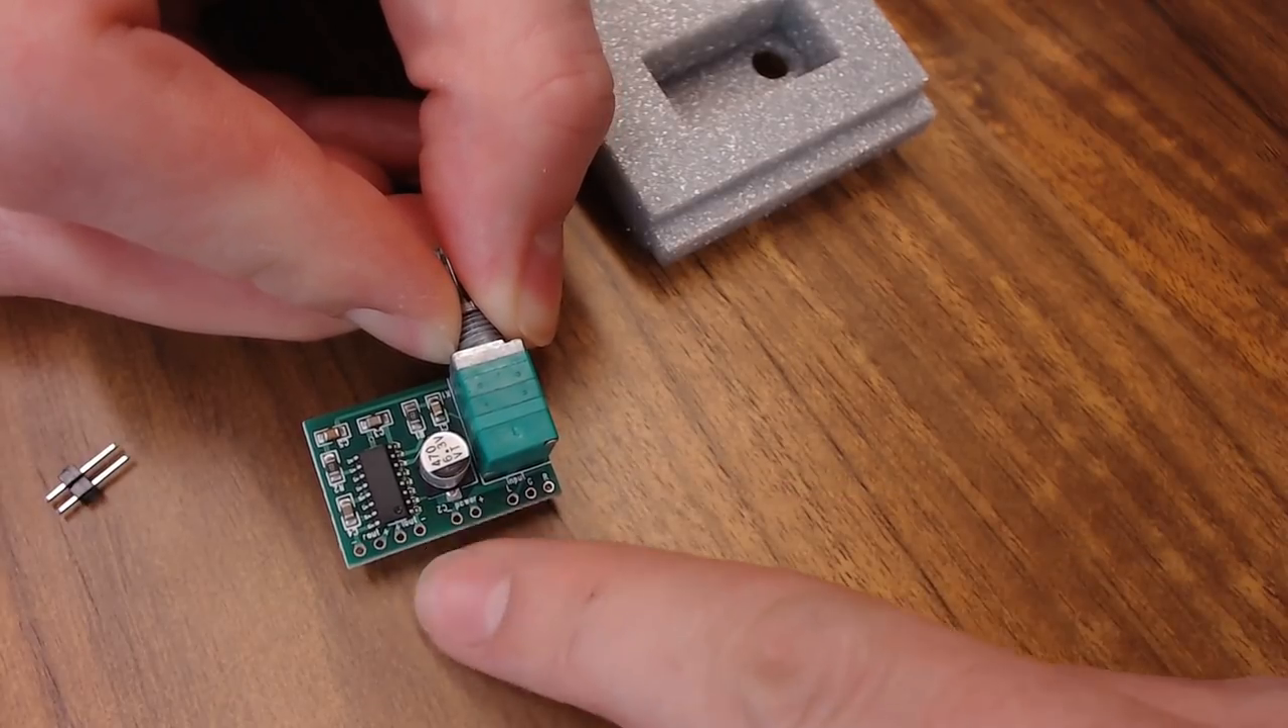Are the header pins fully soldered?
No.